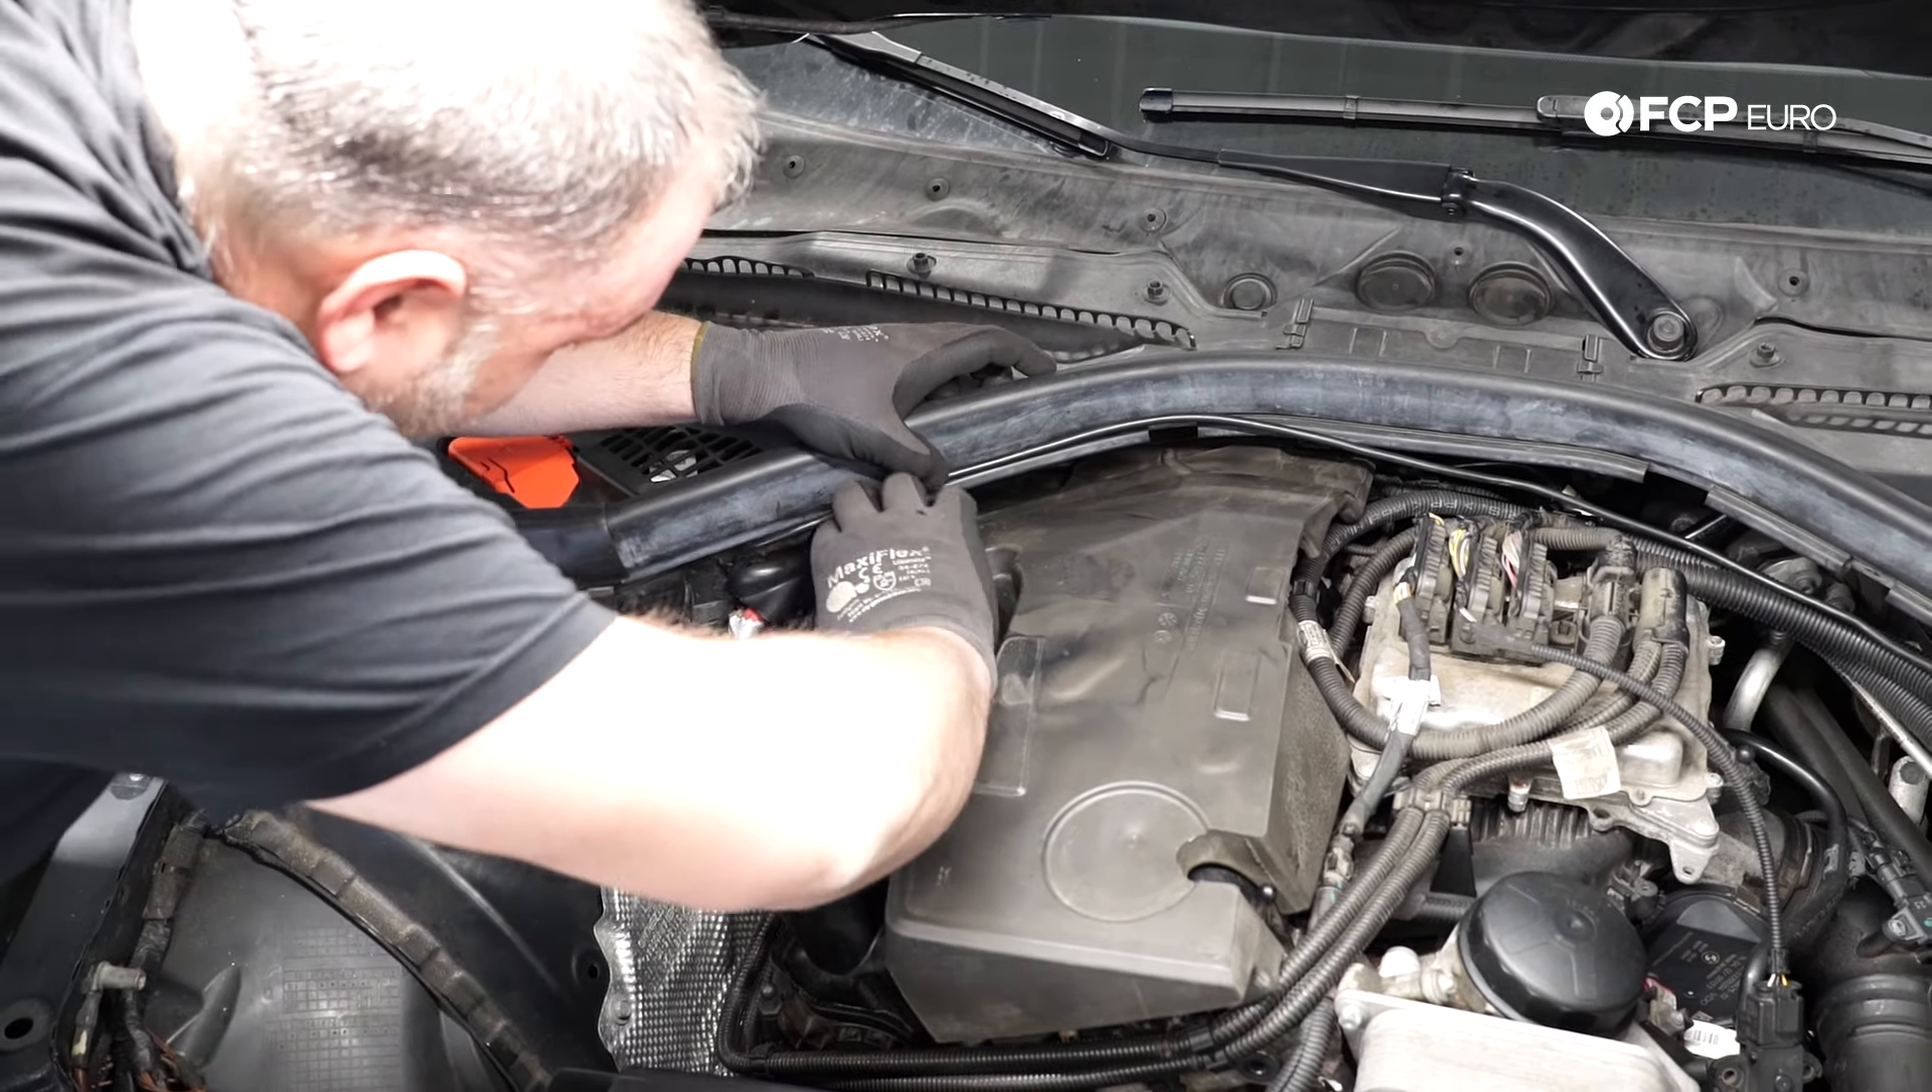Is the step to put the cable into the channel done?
No.